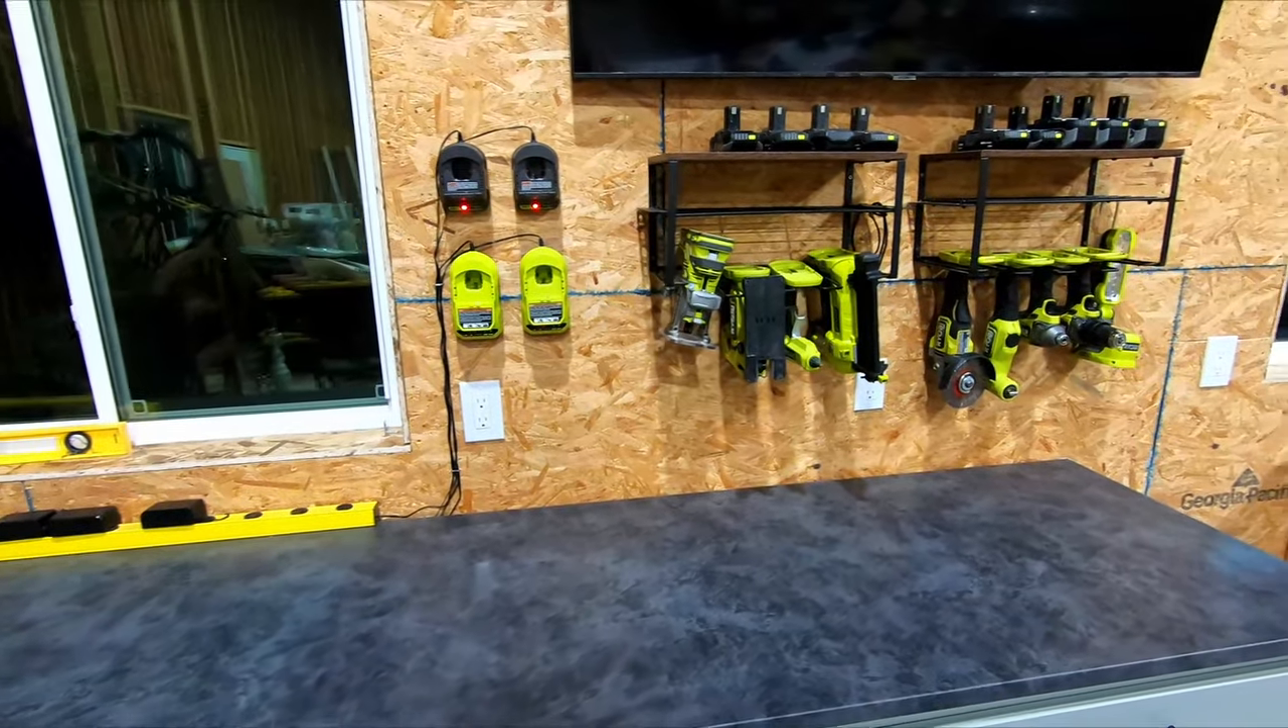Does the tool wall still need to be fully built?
No.